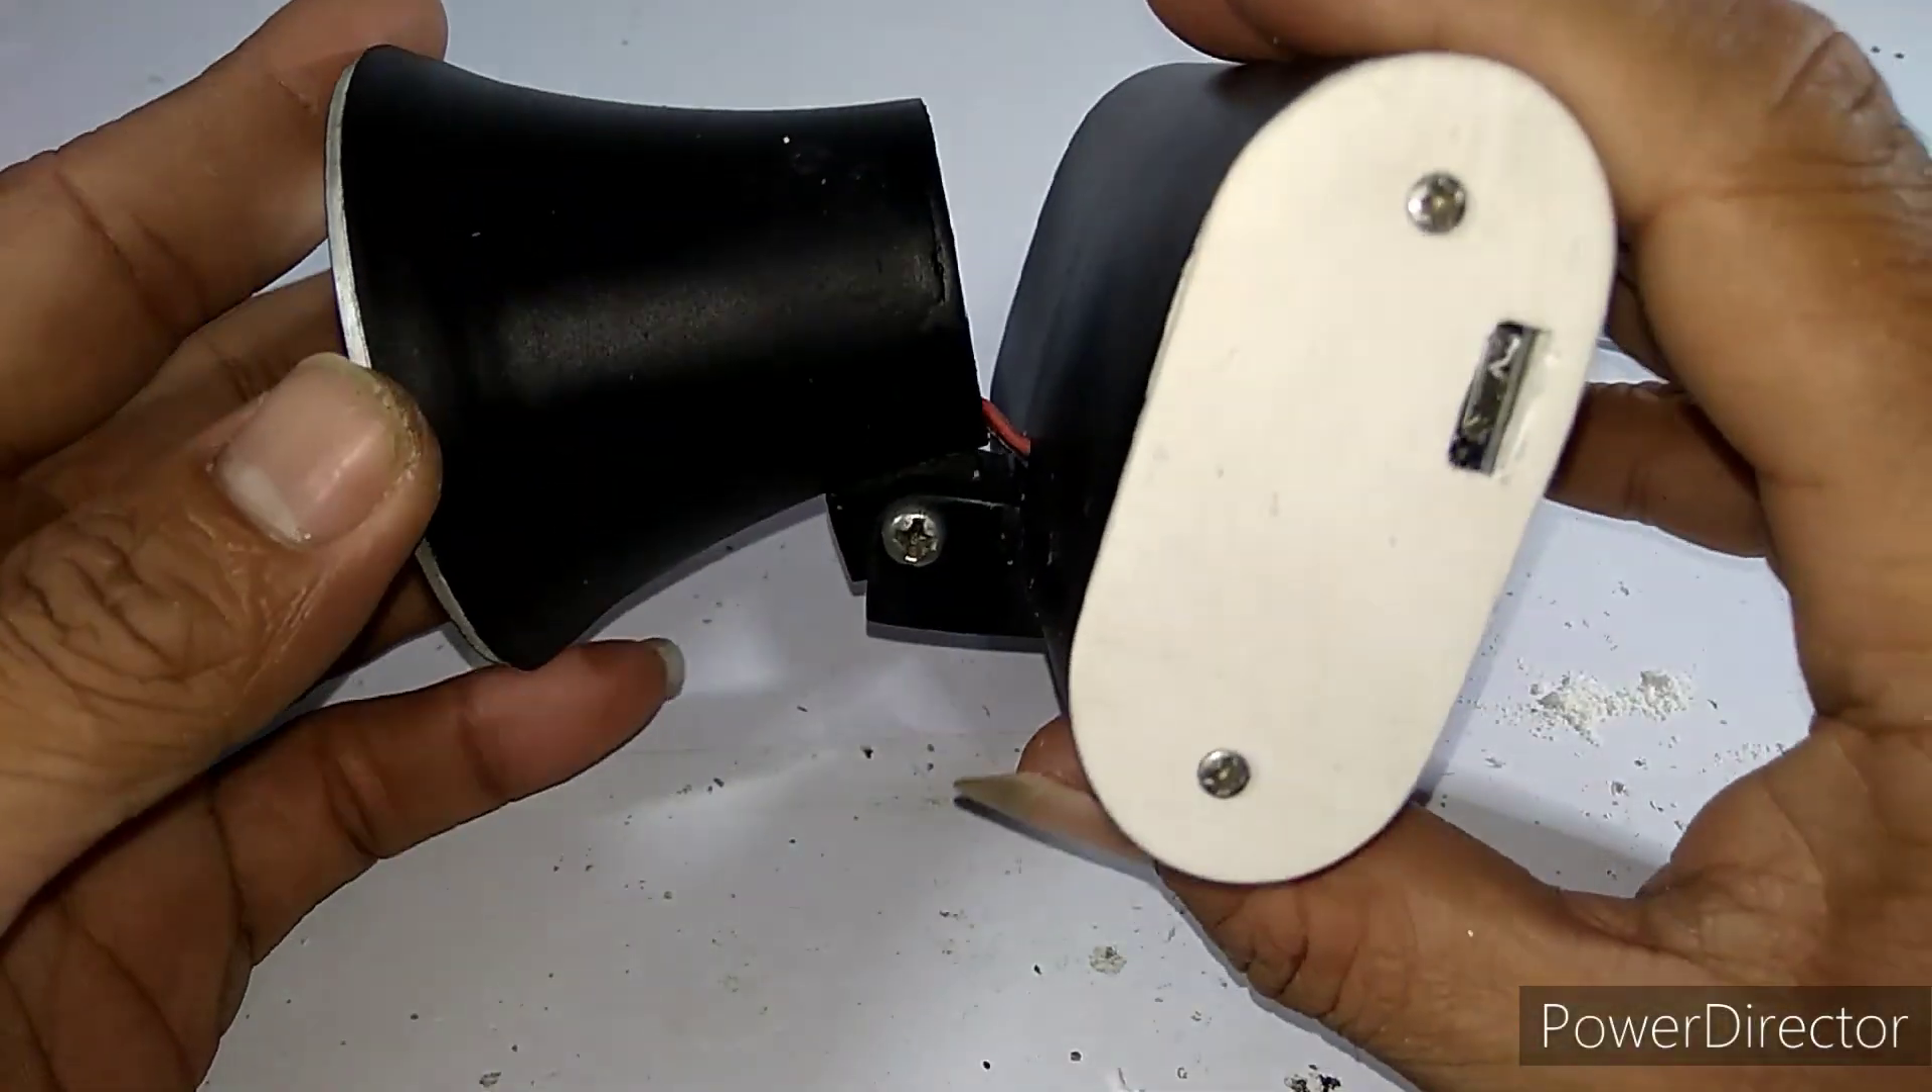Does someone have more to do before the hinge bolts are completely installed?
No.